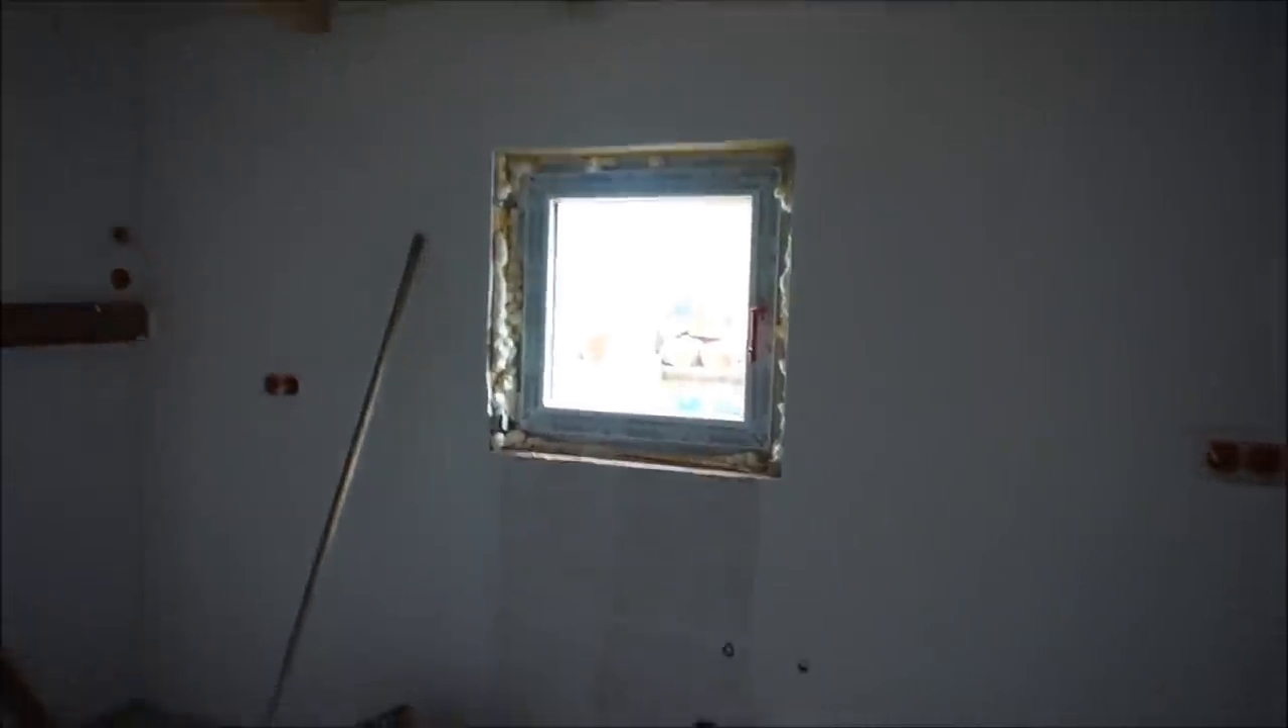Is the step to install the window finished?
Yes.